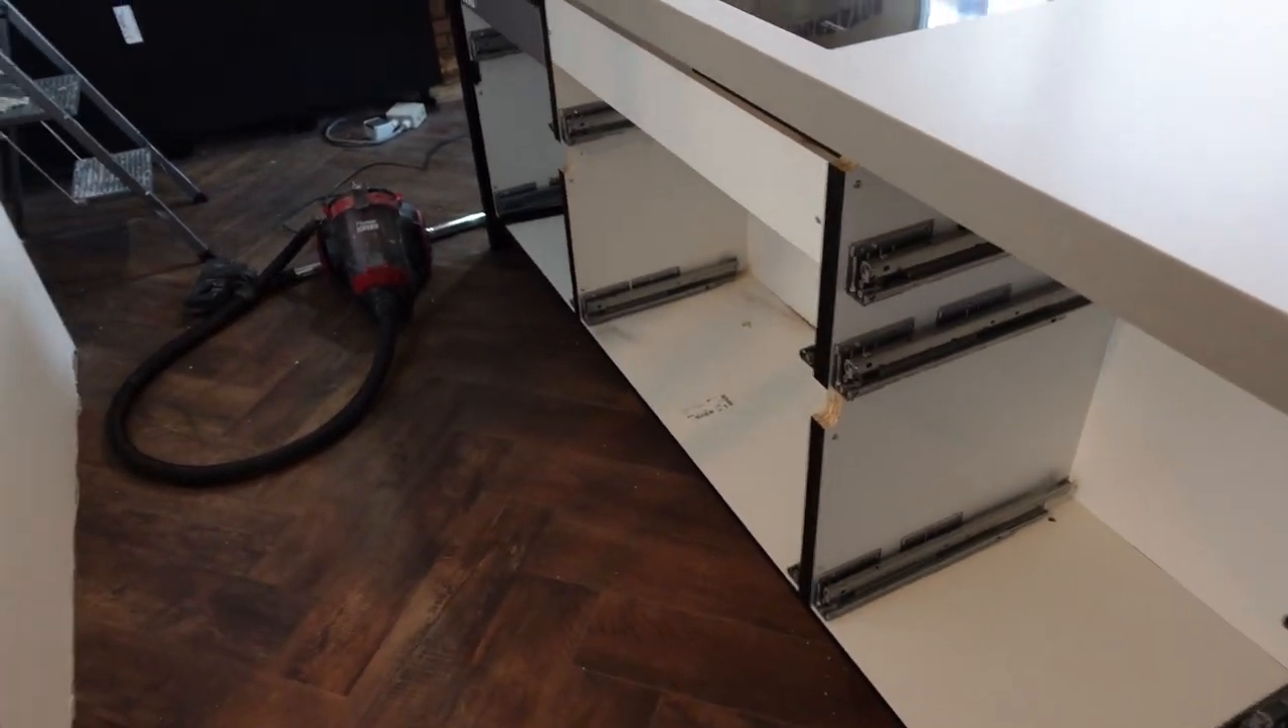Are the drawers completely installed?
No.